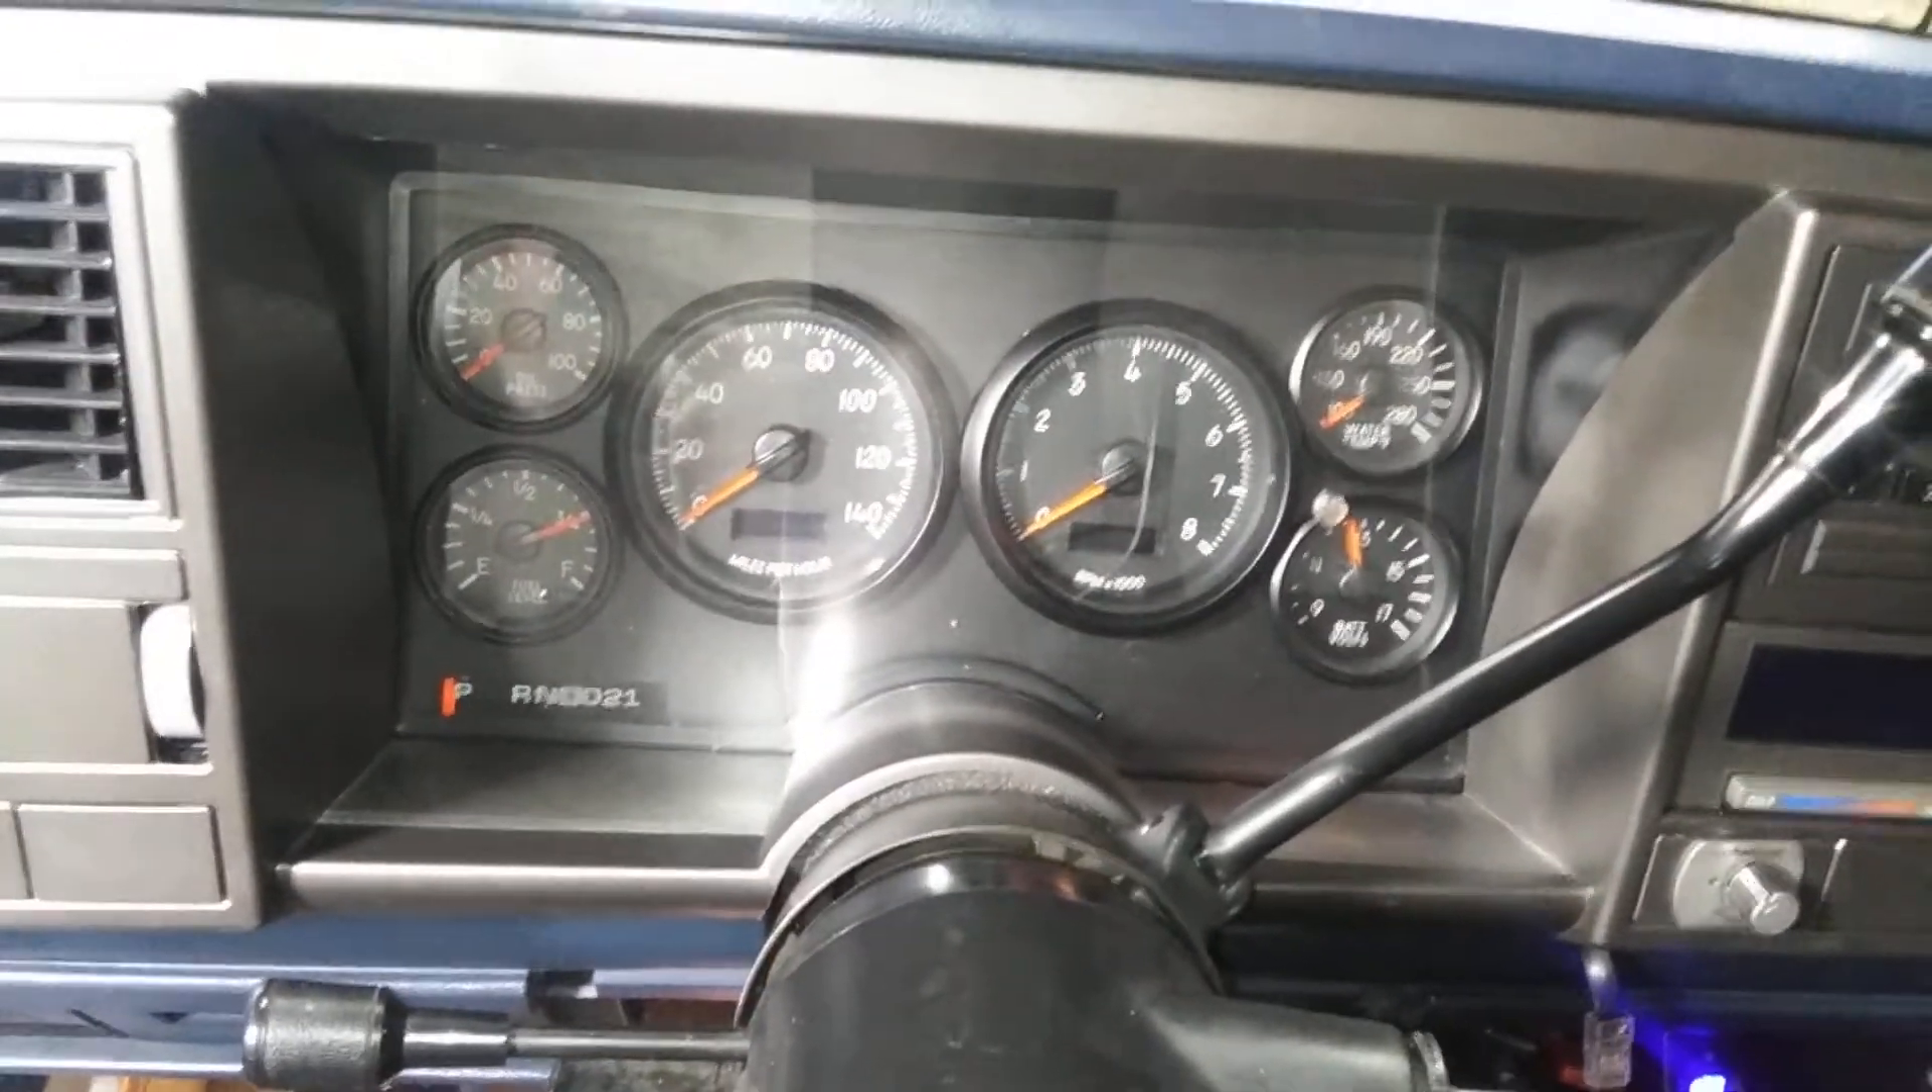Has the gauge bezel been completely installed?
Yes.